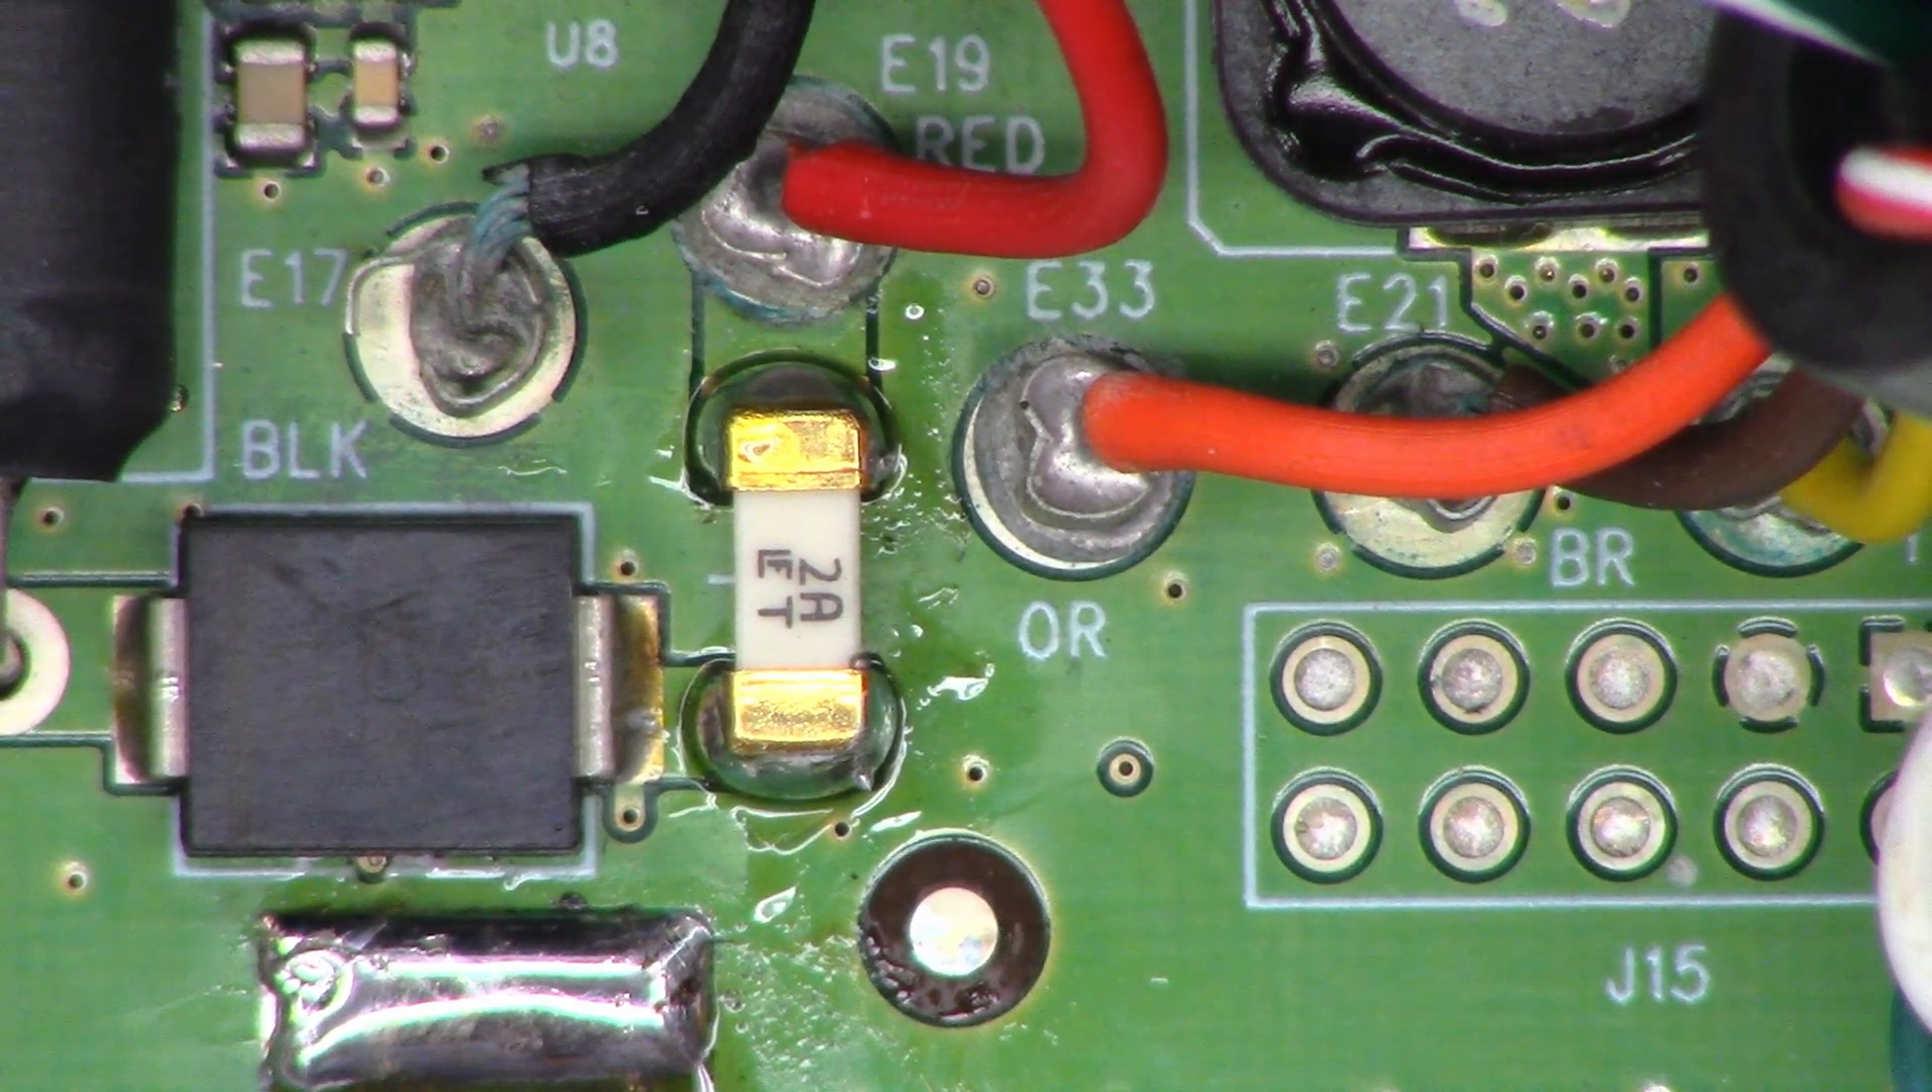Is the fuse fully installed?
Yes.